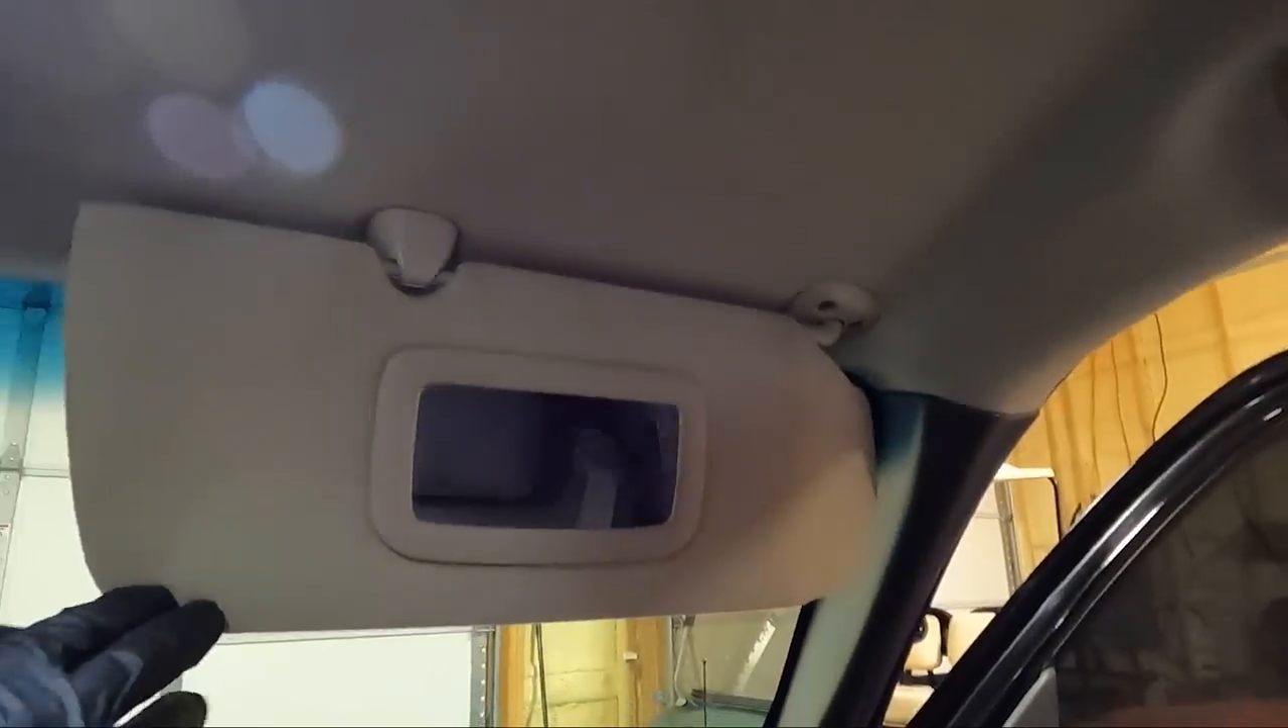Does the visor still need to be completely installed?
No.